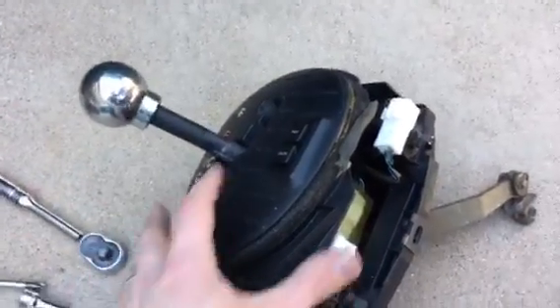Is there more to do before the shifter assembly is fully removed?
No.